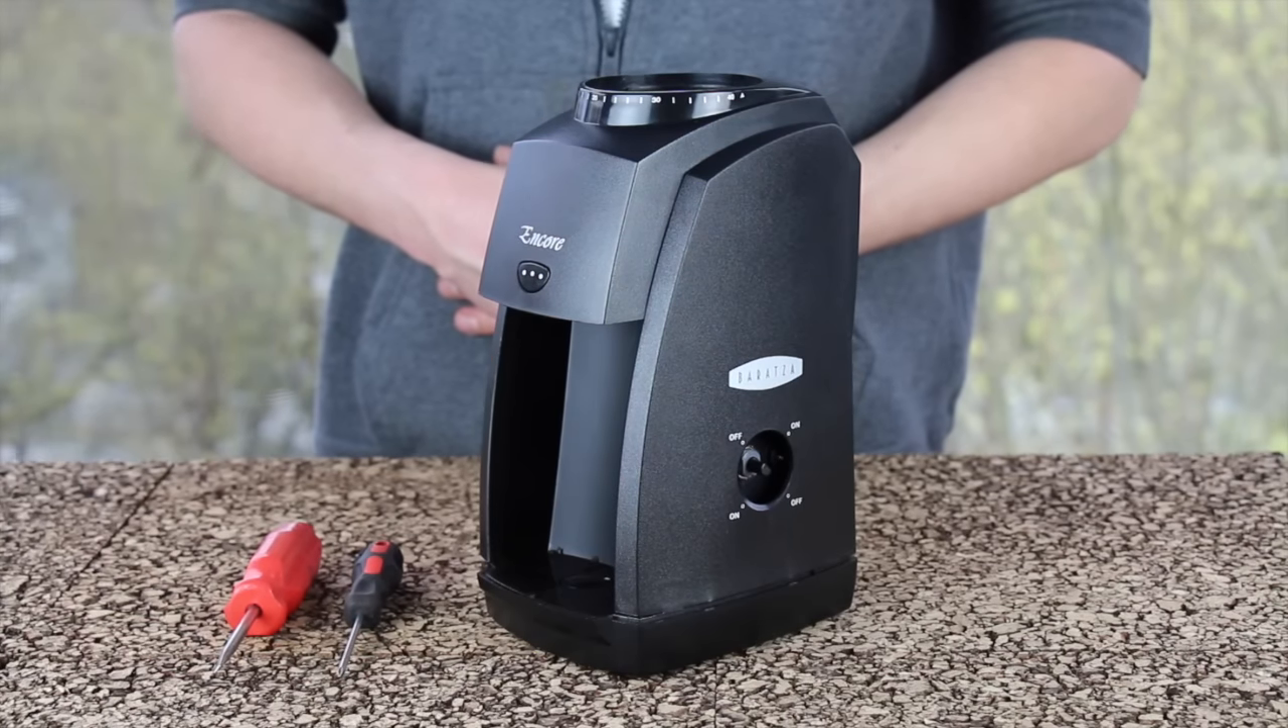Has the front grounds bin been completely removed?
Yes.